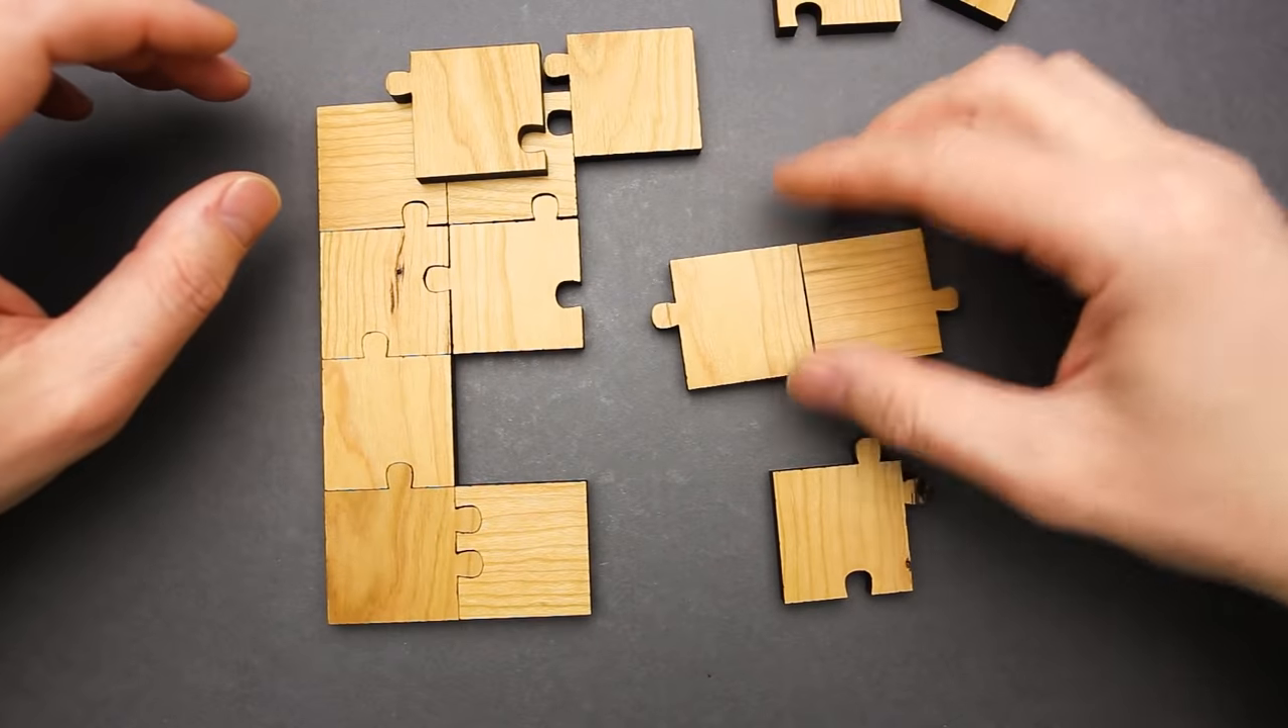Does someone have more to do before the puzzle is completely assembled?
Yes.